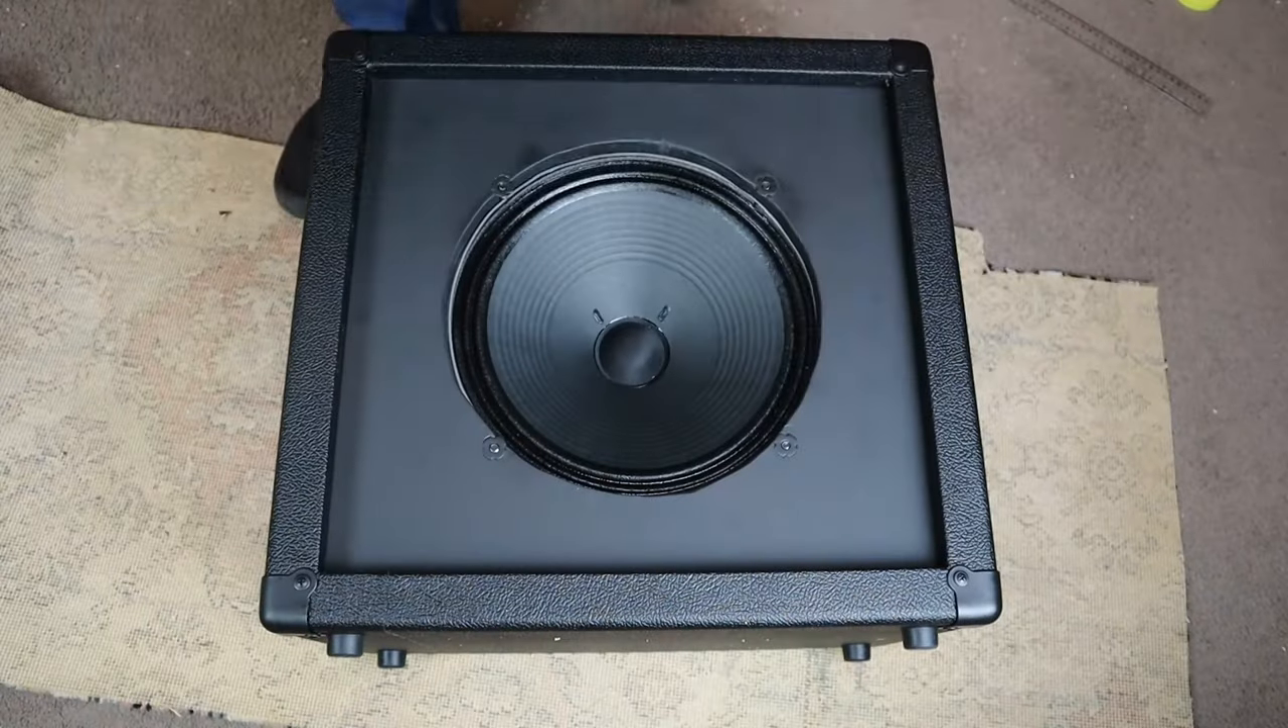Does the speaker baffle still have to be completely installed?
No.